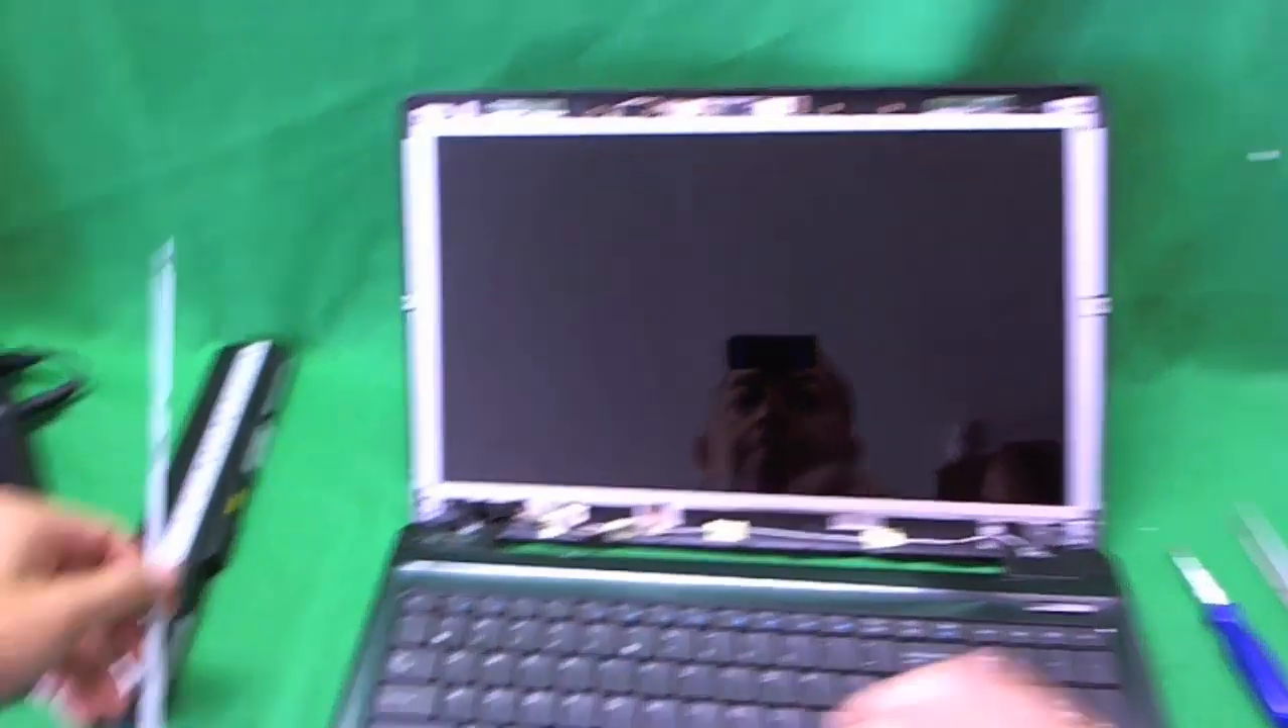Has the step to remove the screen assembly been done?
No.